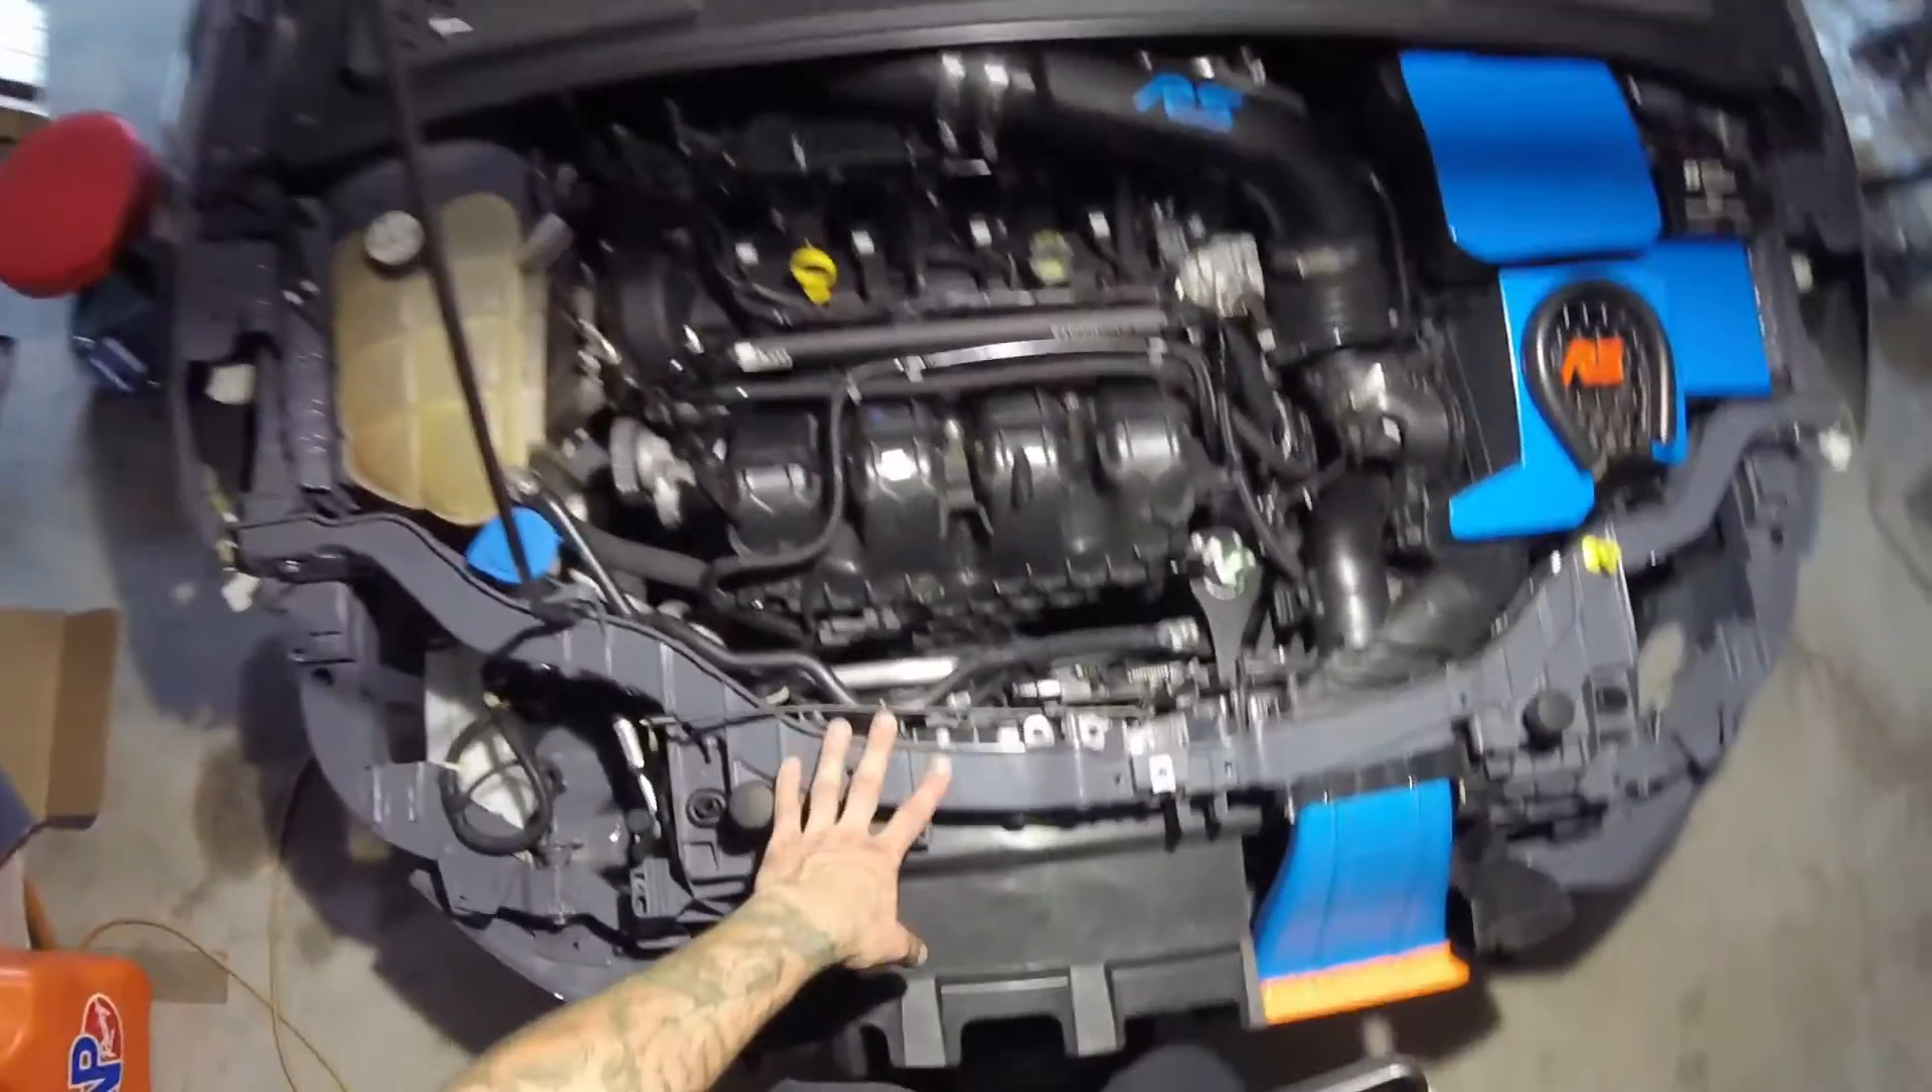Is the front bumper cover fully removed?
Yes.